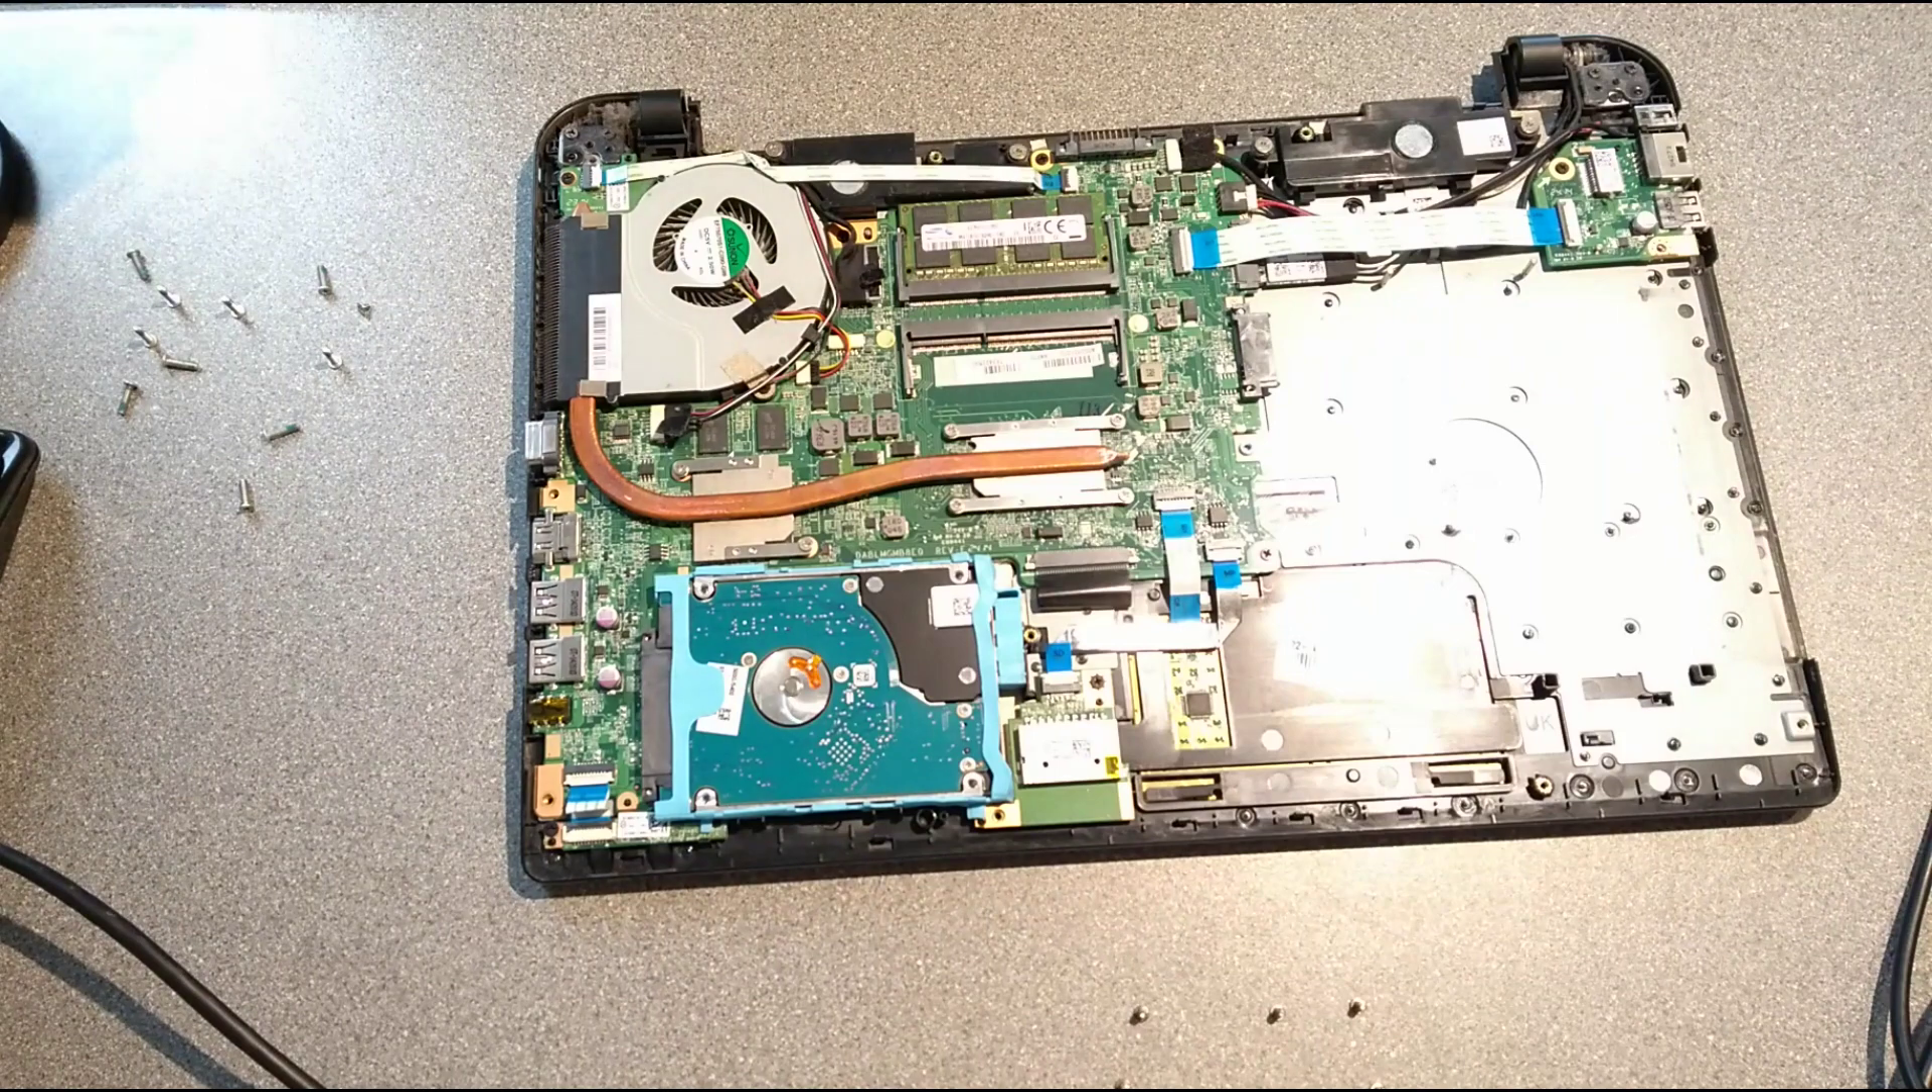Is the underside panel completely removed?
Yes.